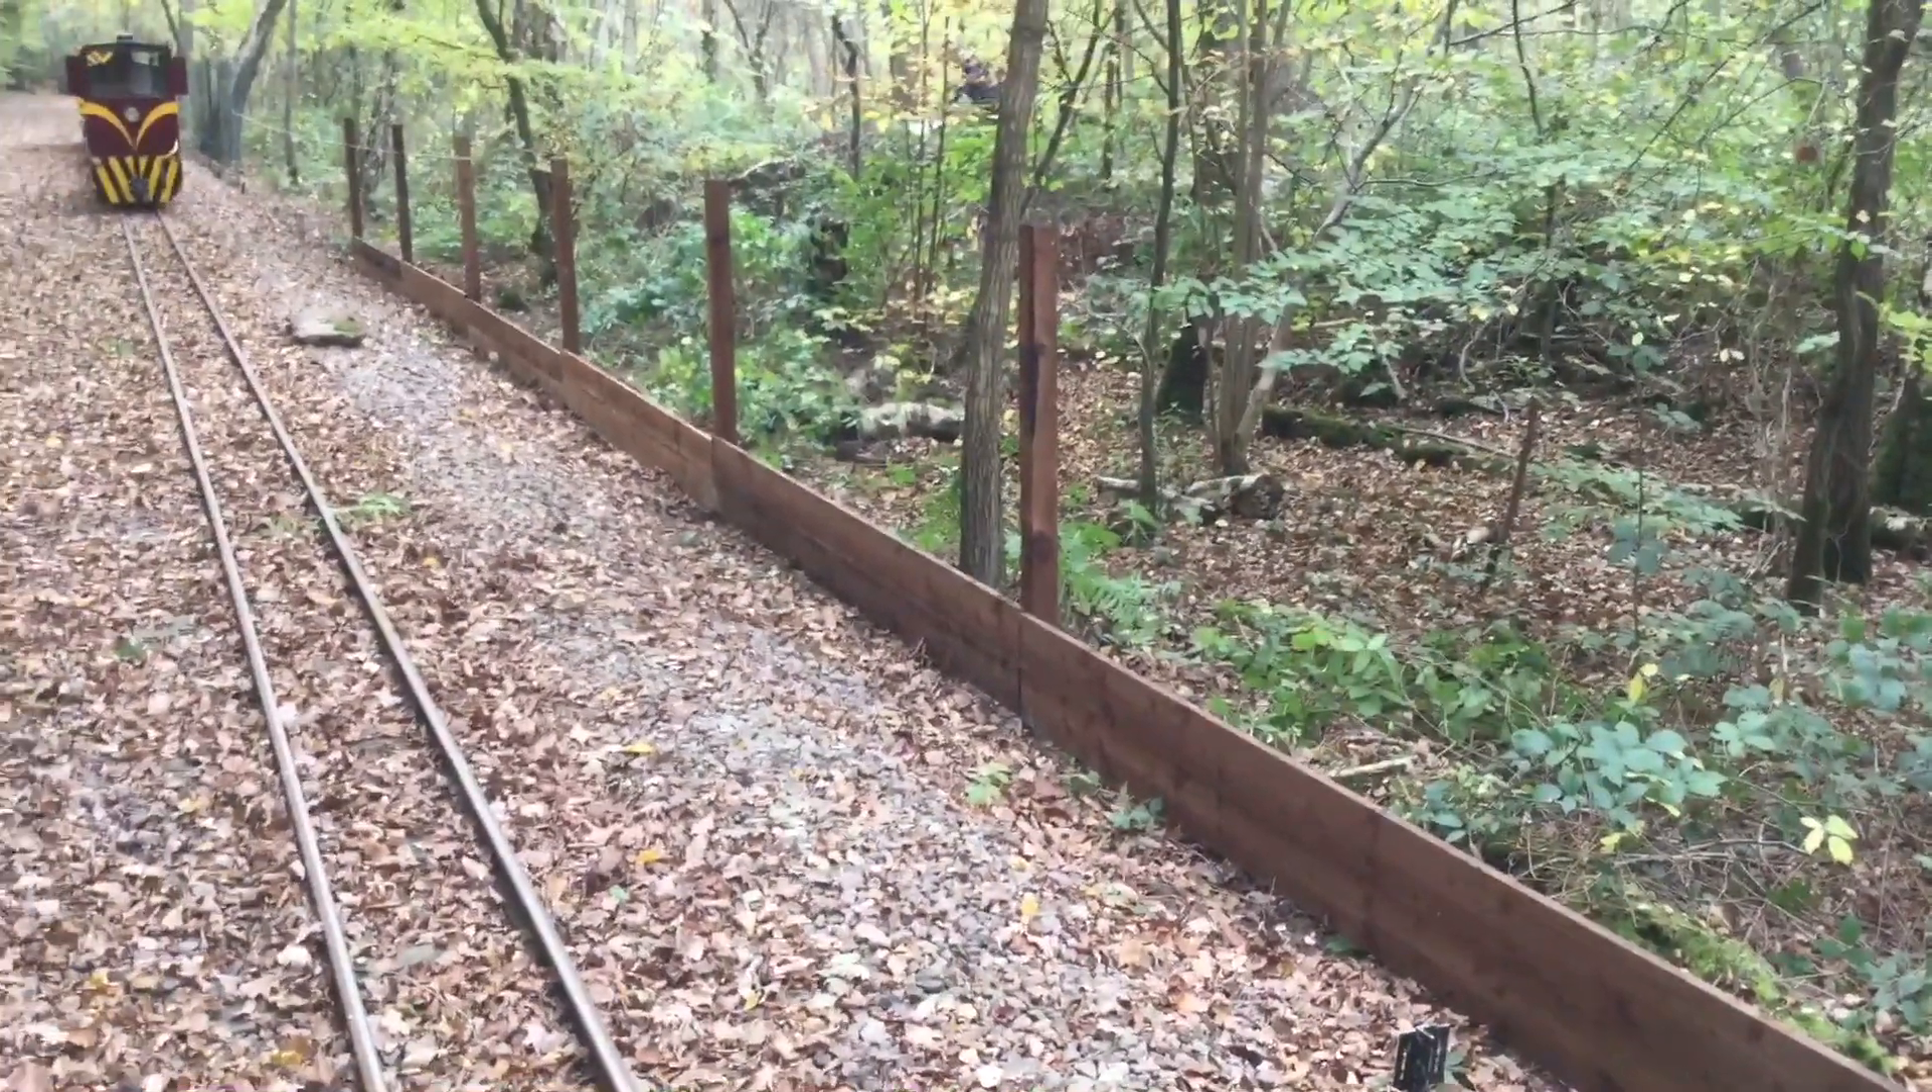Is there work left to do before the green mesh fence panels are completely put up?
Yes.